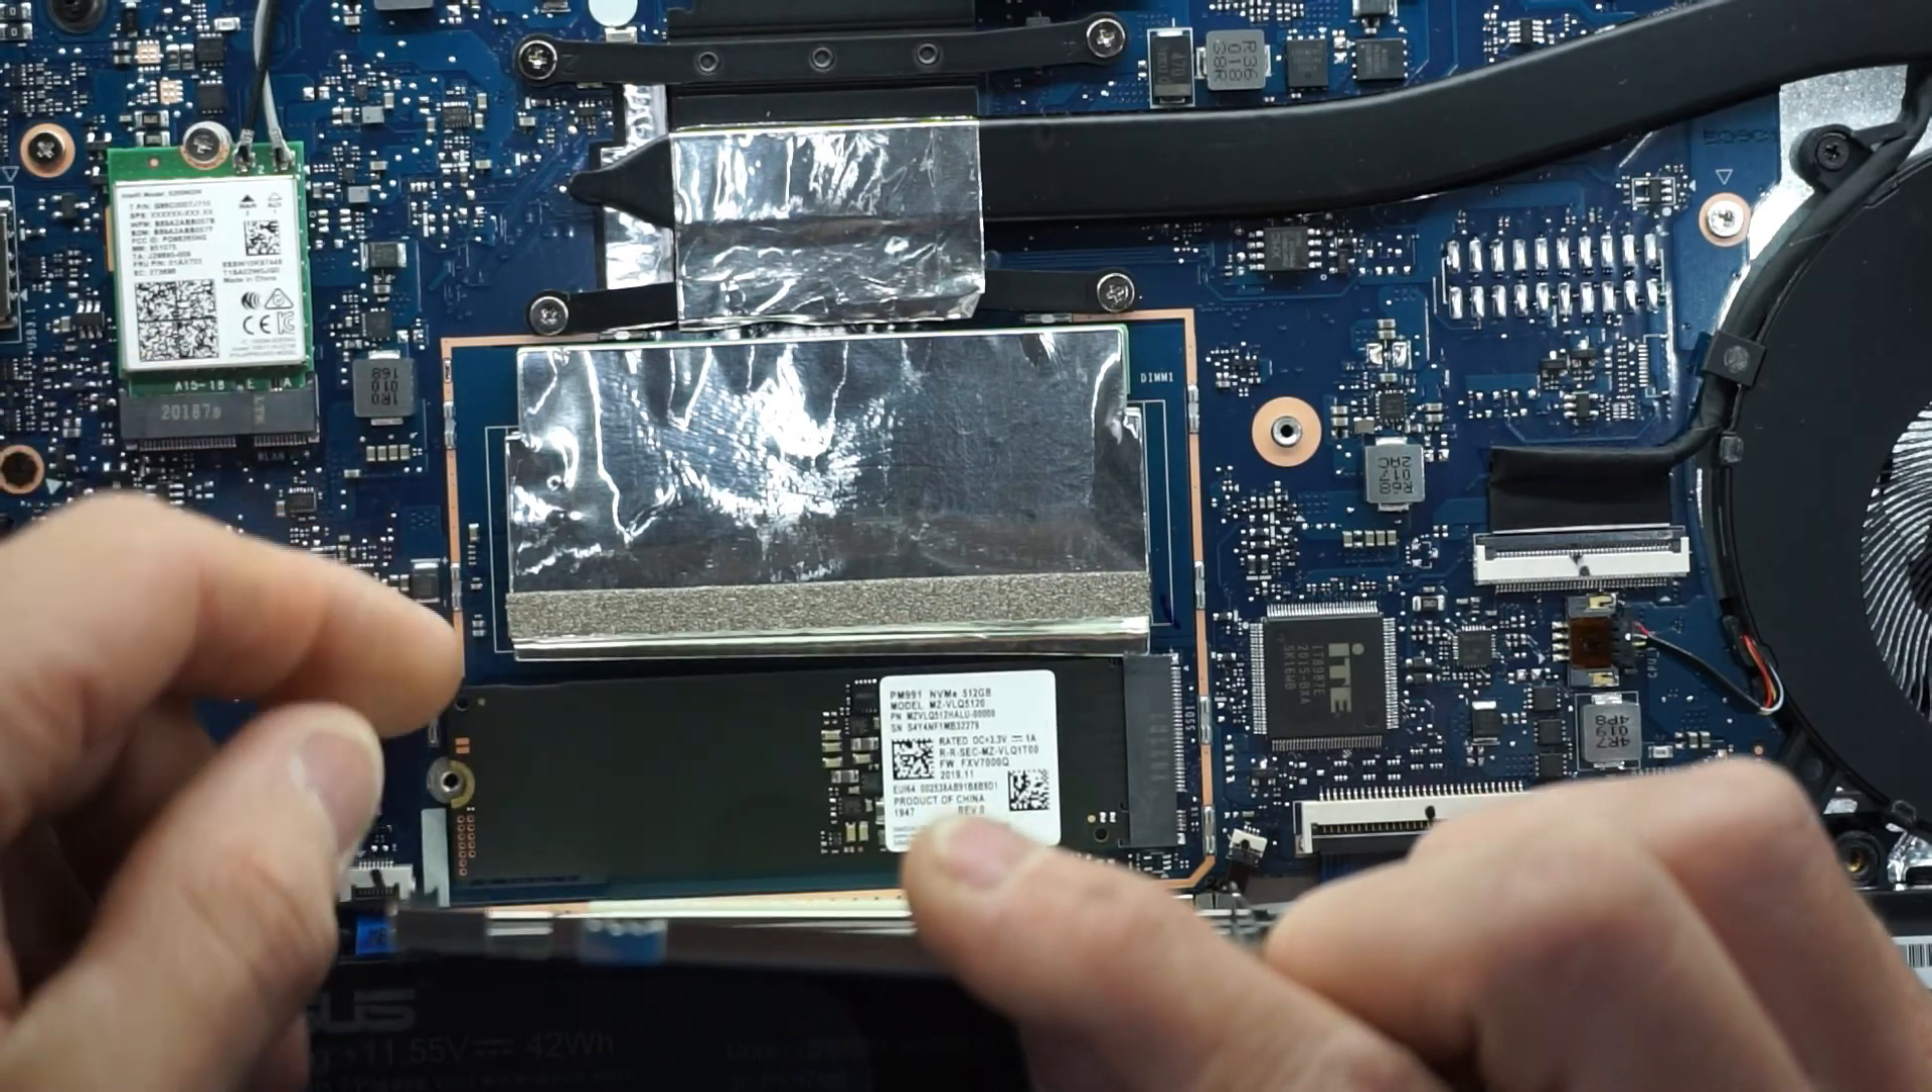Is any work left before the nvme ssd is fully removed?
Yes.